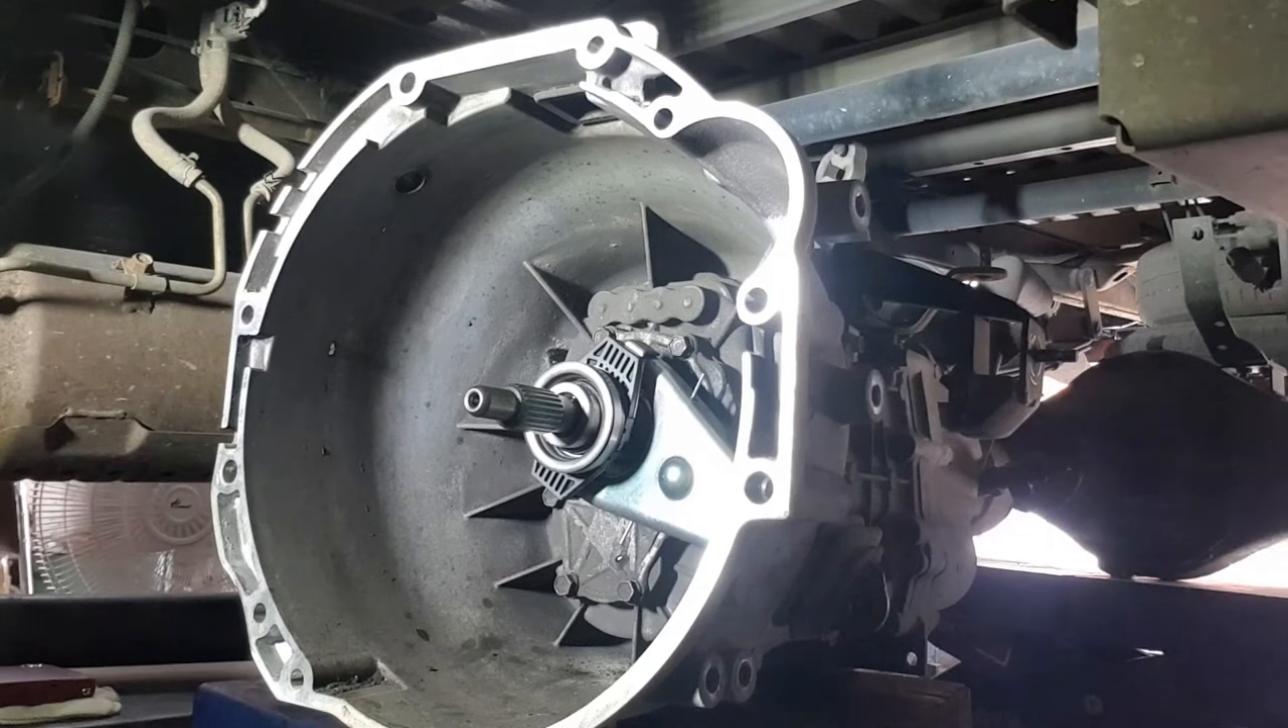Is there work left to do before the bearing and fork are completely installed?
No.